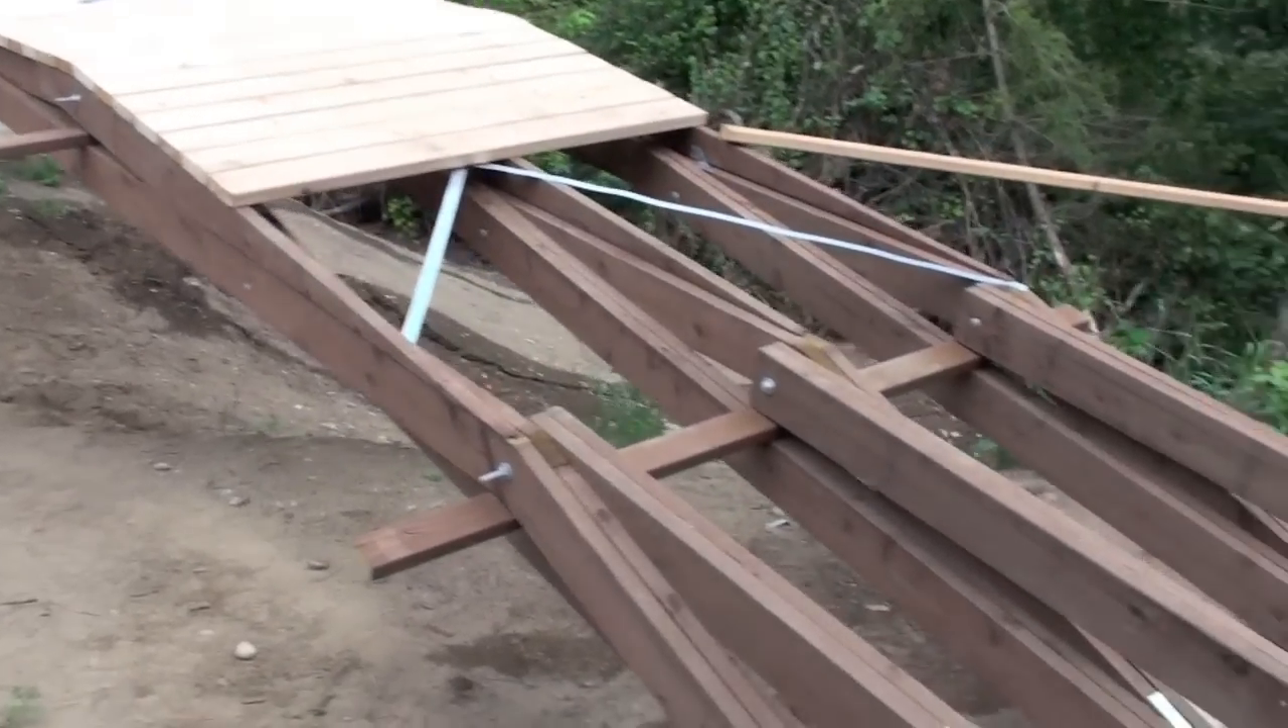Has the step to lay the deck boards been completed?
No.